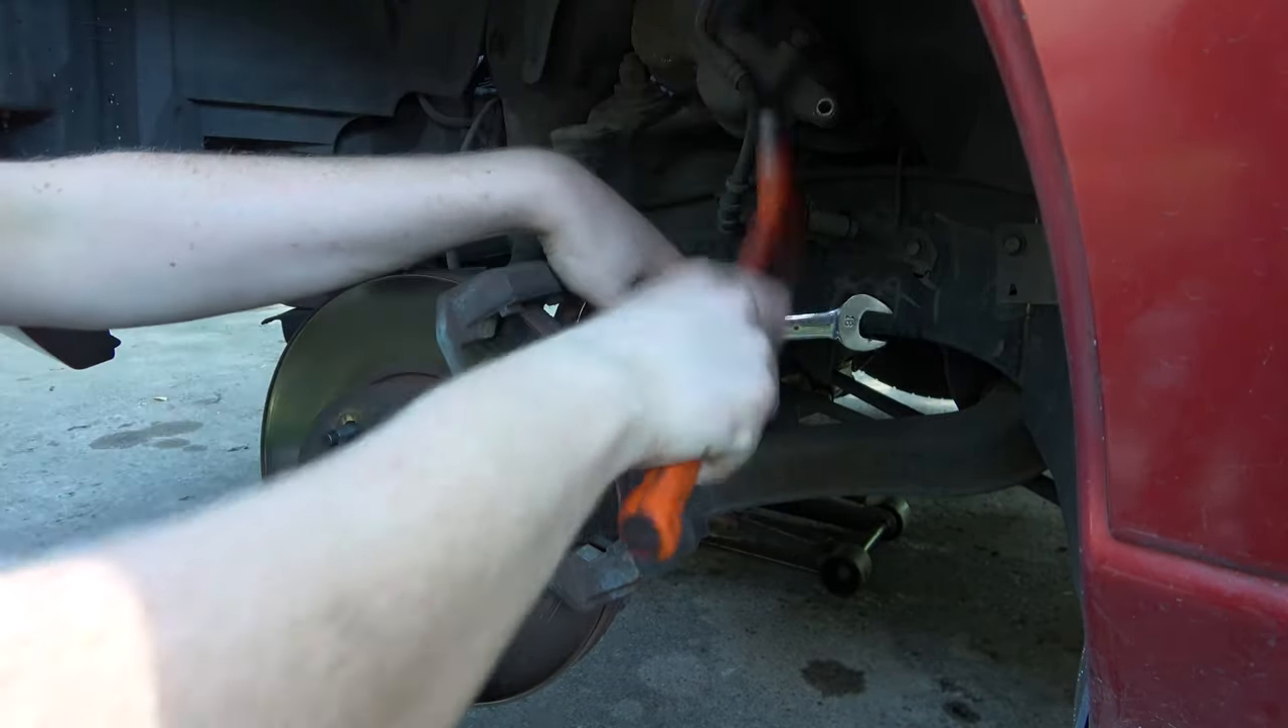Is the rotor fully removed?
No.